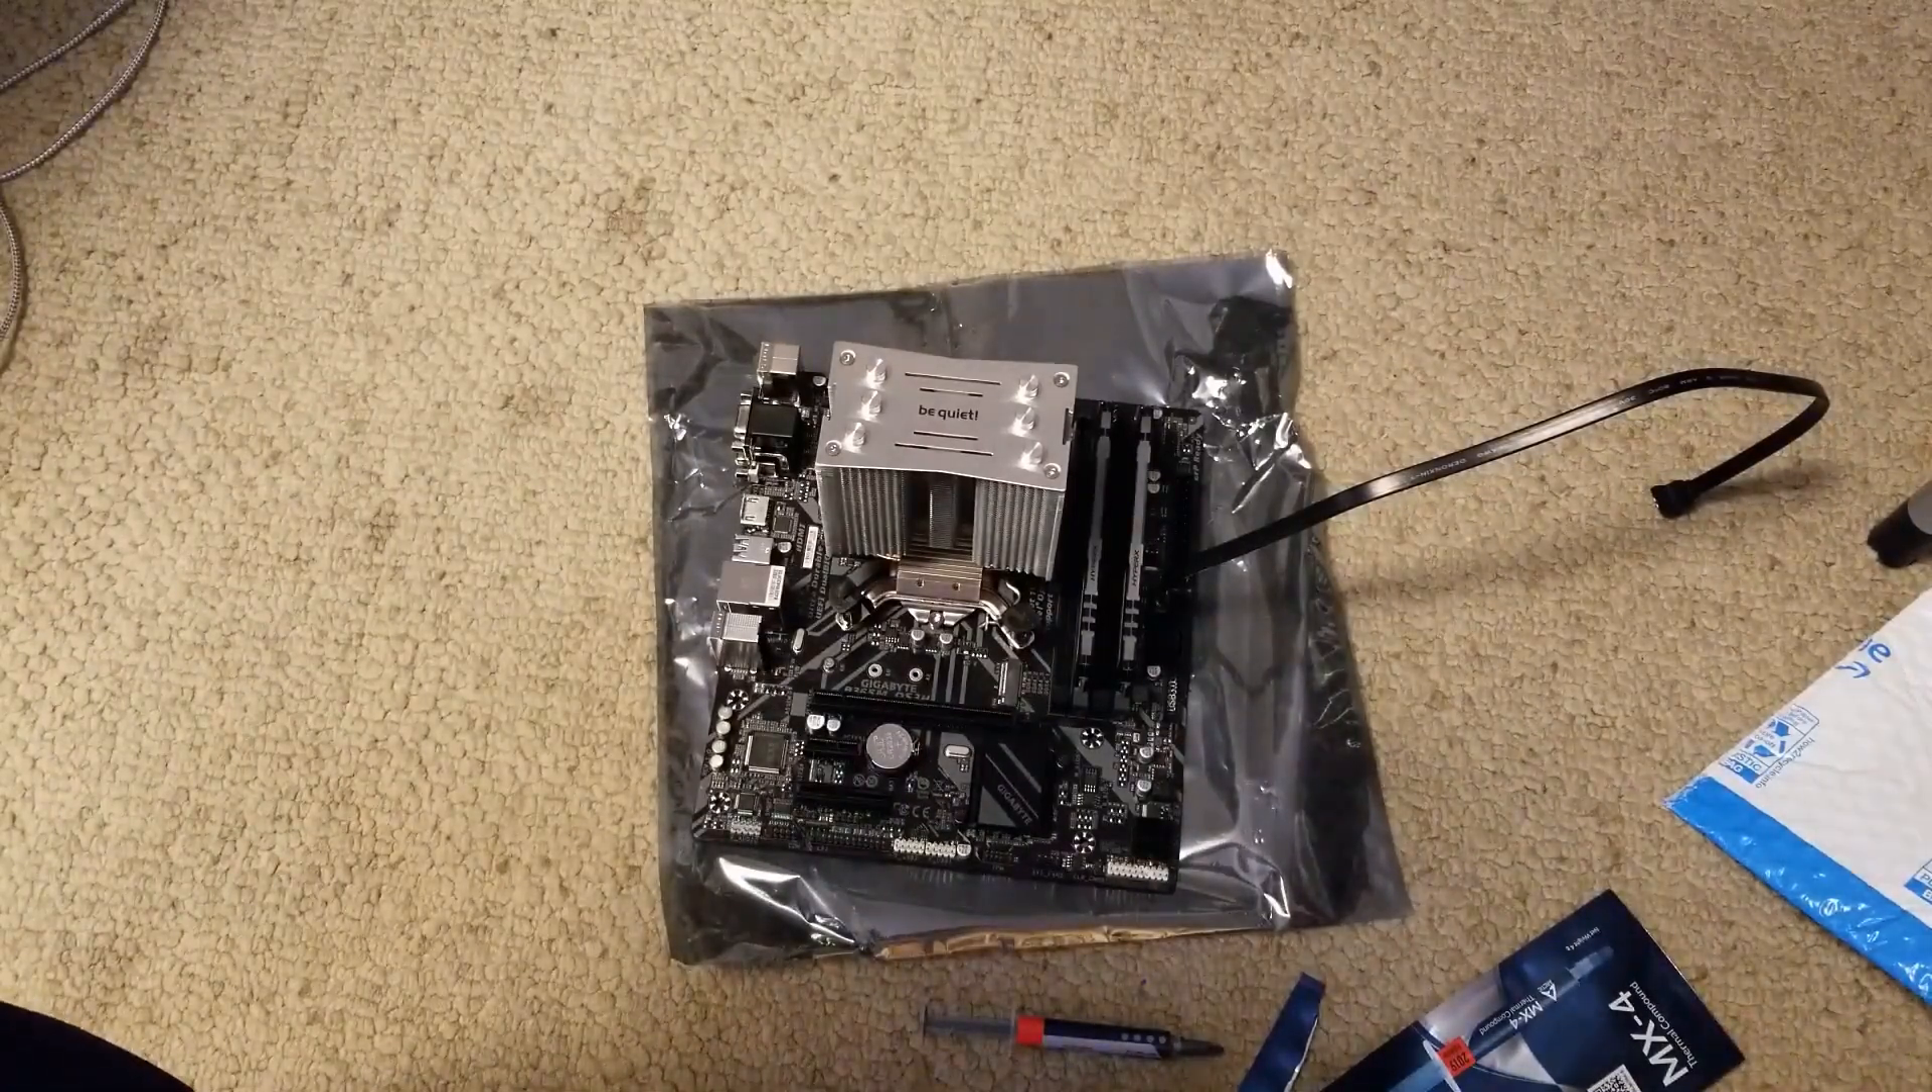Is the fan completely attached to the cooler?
No.